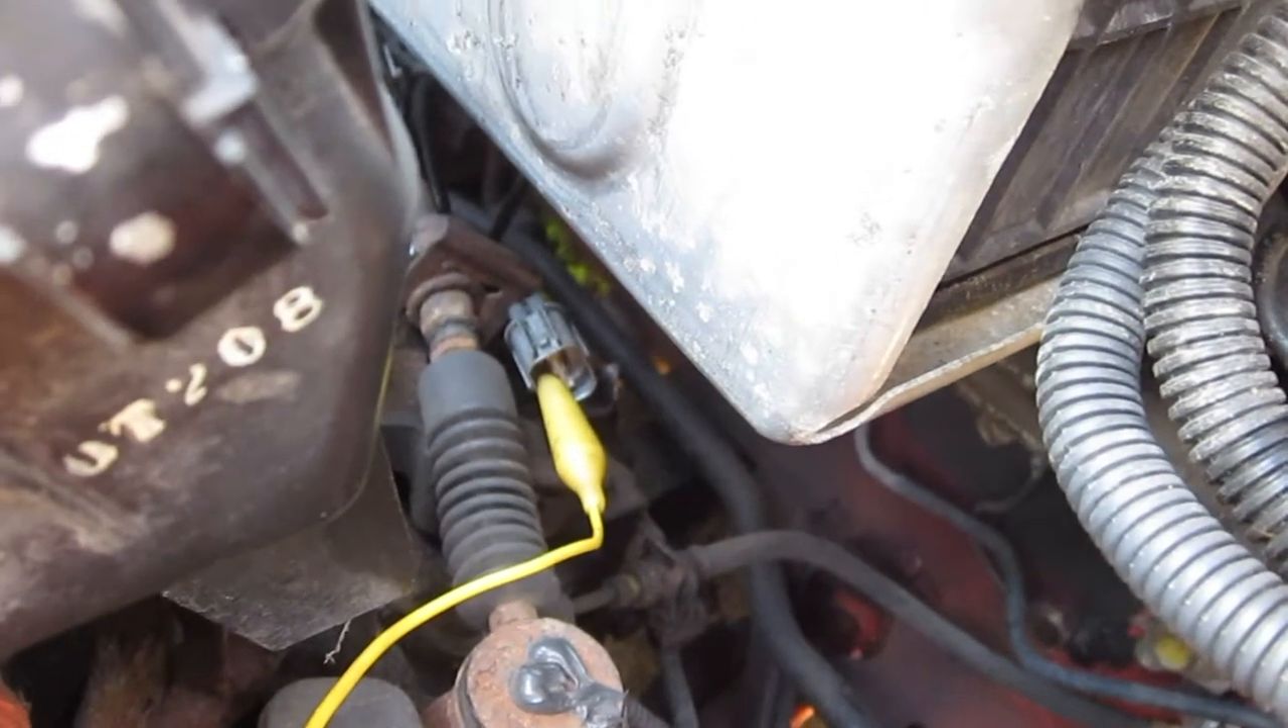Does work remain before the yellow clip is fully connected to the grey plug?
No.